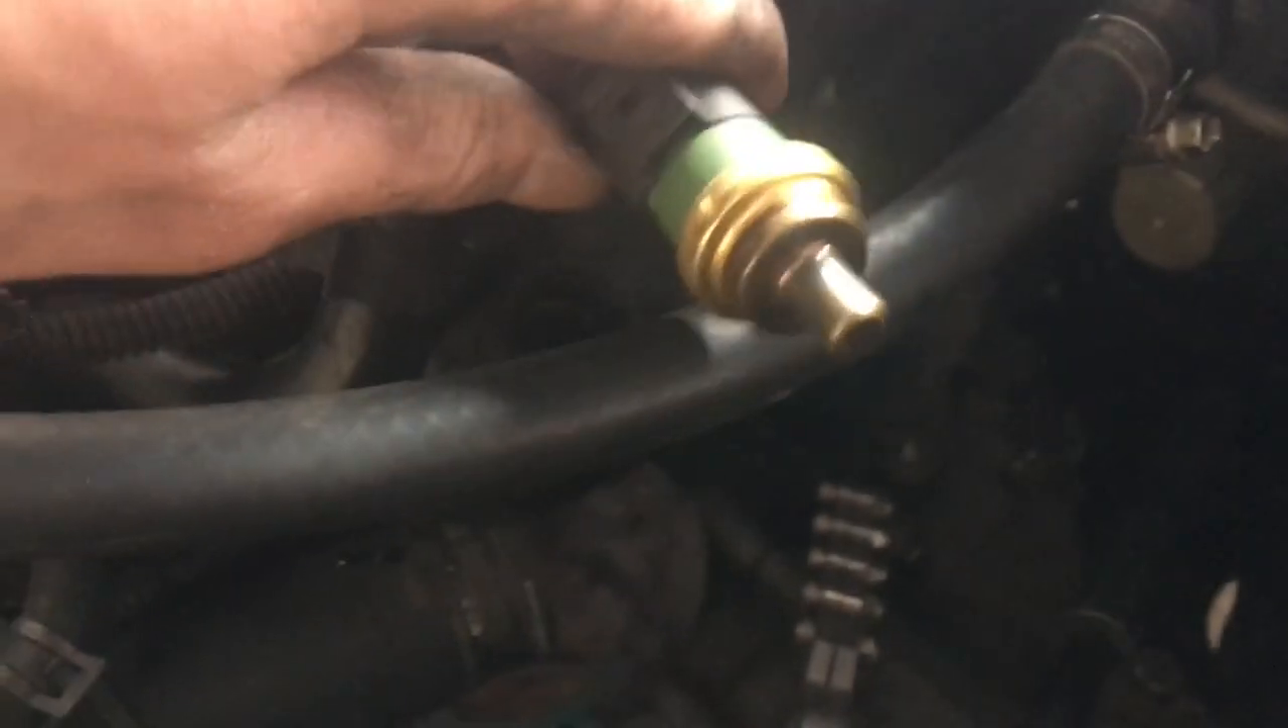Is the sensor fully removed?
Yes.